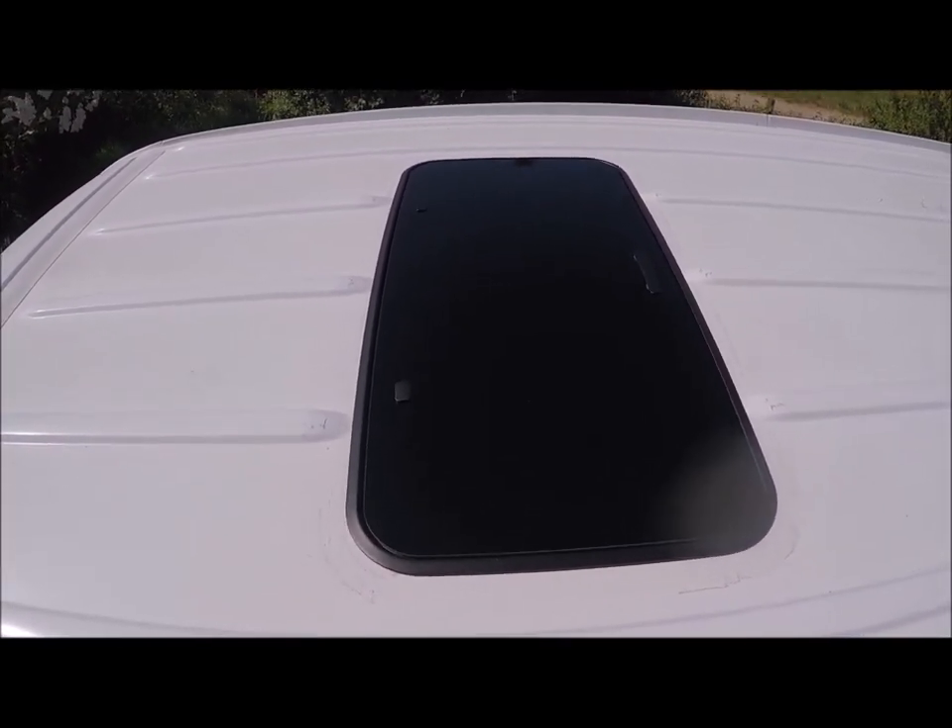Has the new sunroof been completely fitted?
Yes.